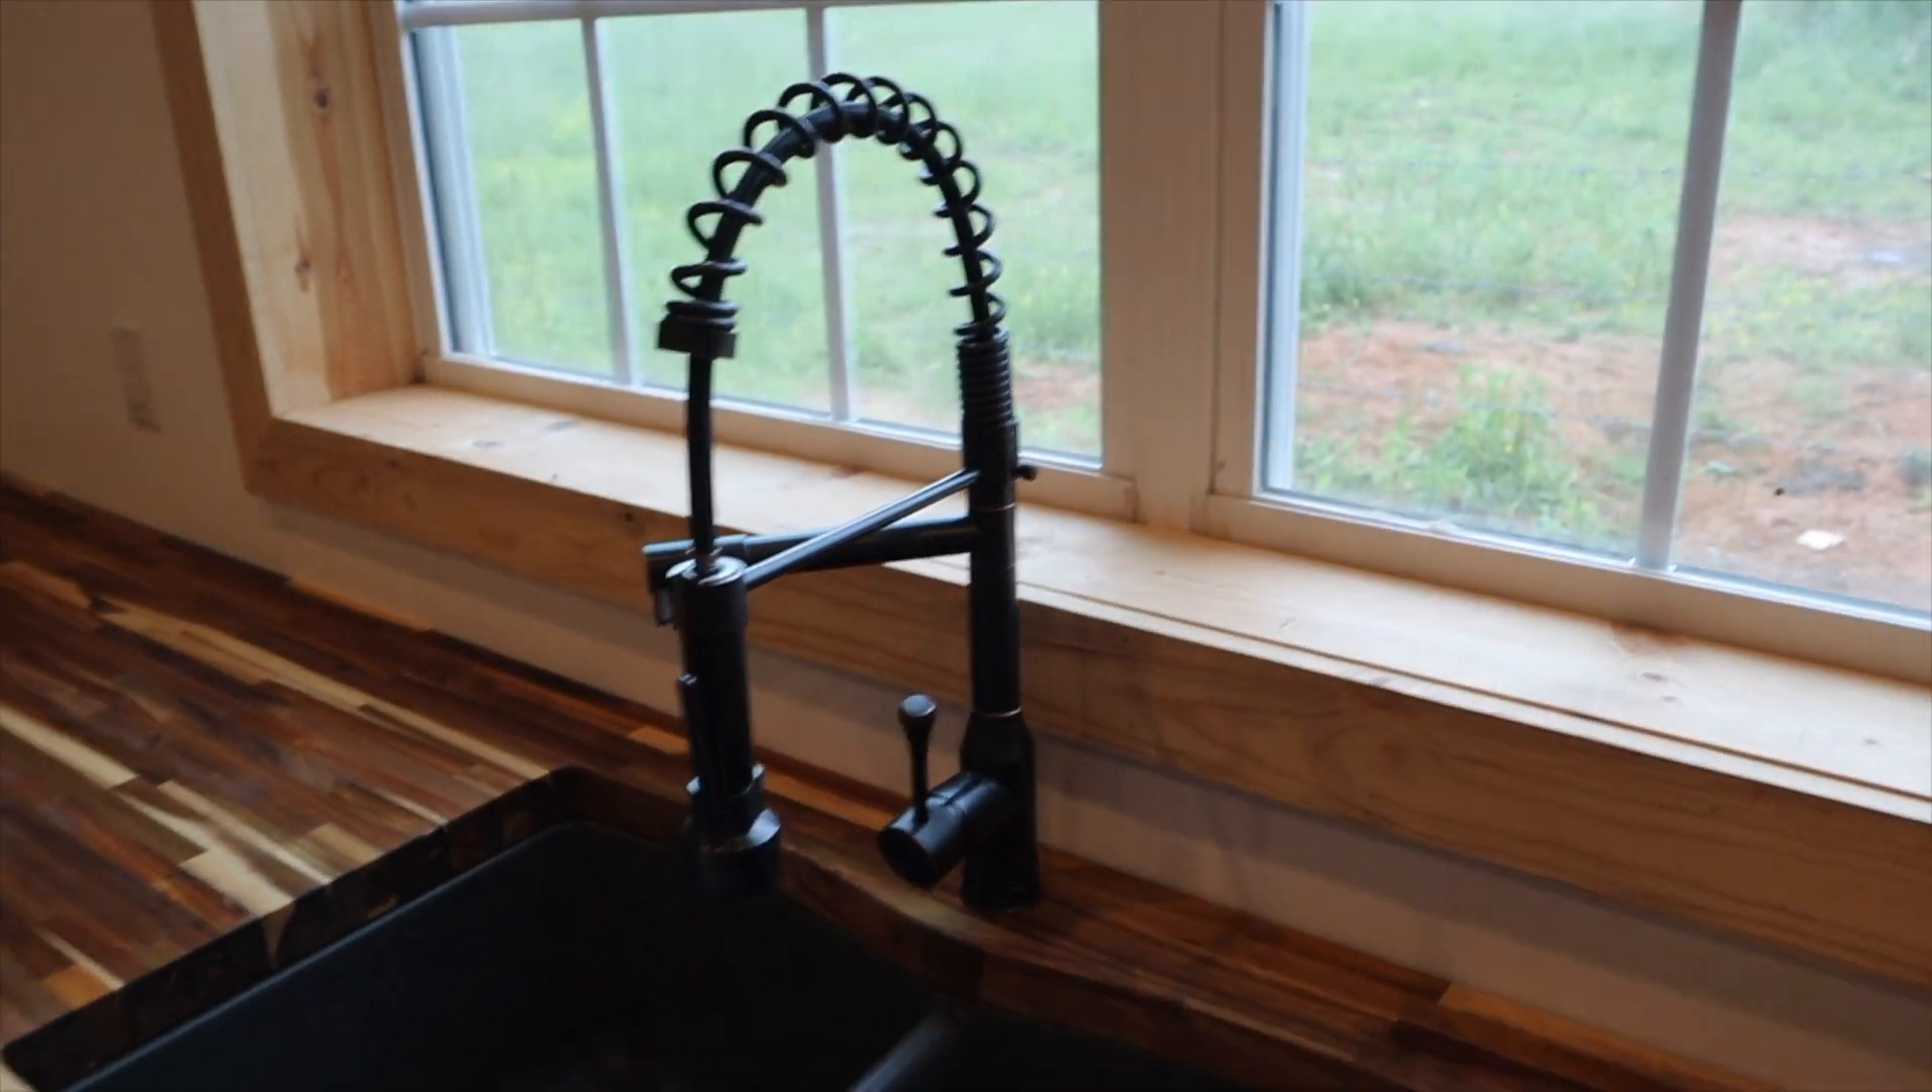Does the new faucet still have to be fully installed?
No.